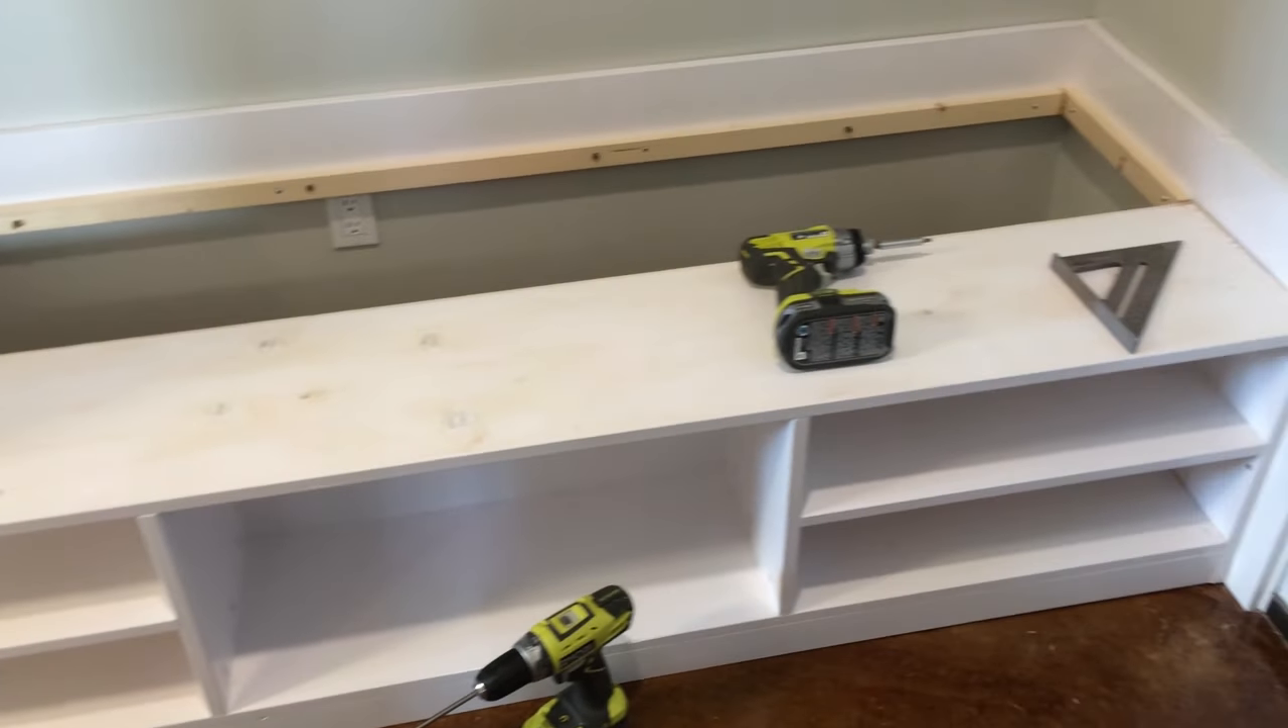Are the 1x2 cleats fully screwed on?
Yes.